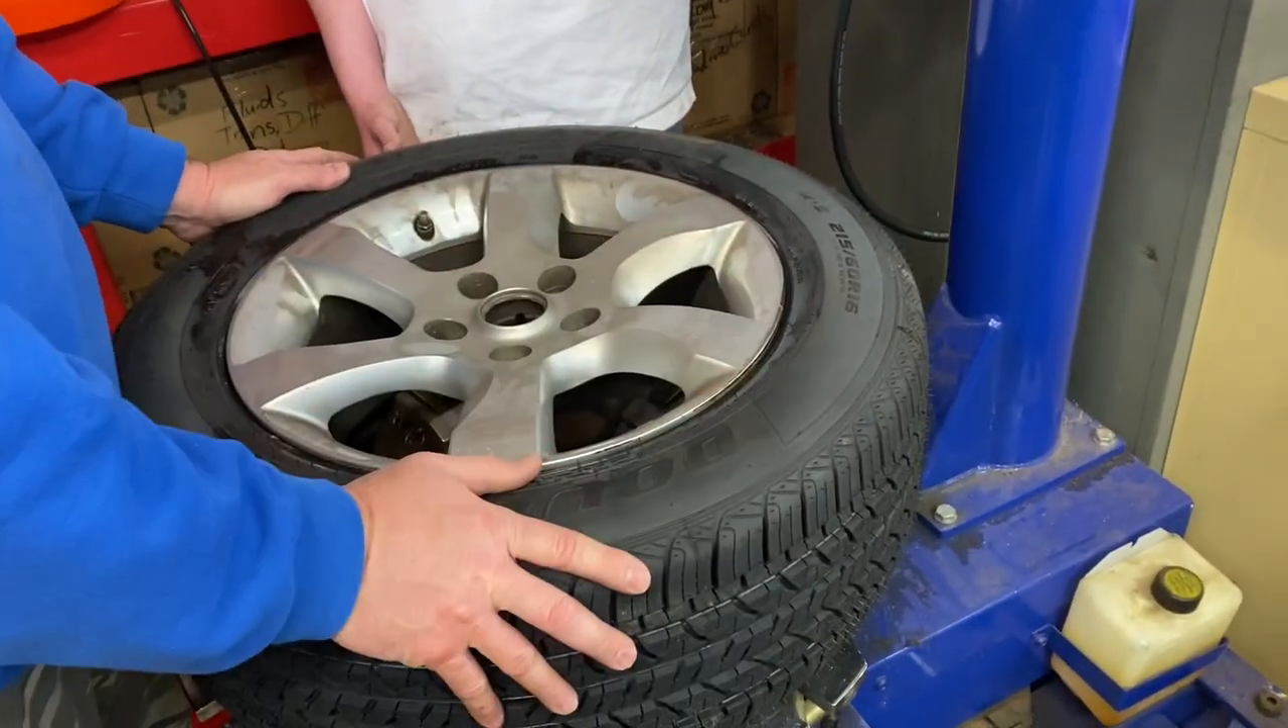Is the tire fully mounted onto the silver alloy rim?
Yes.